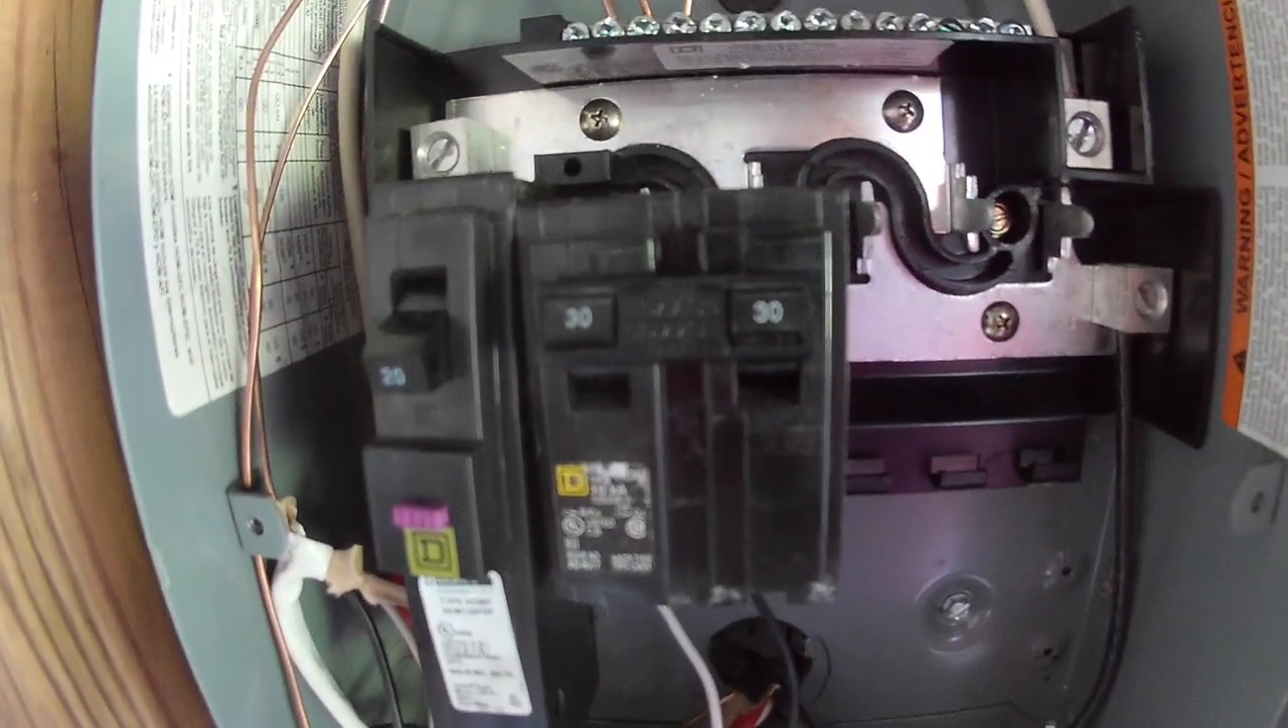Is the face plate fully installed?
No.